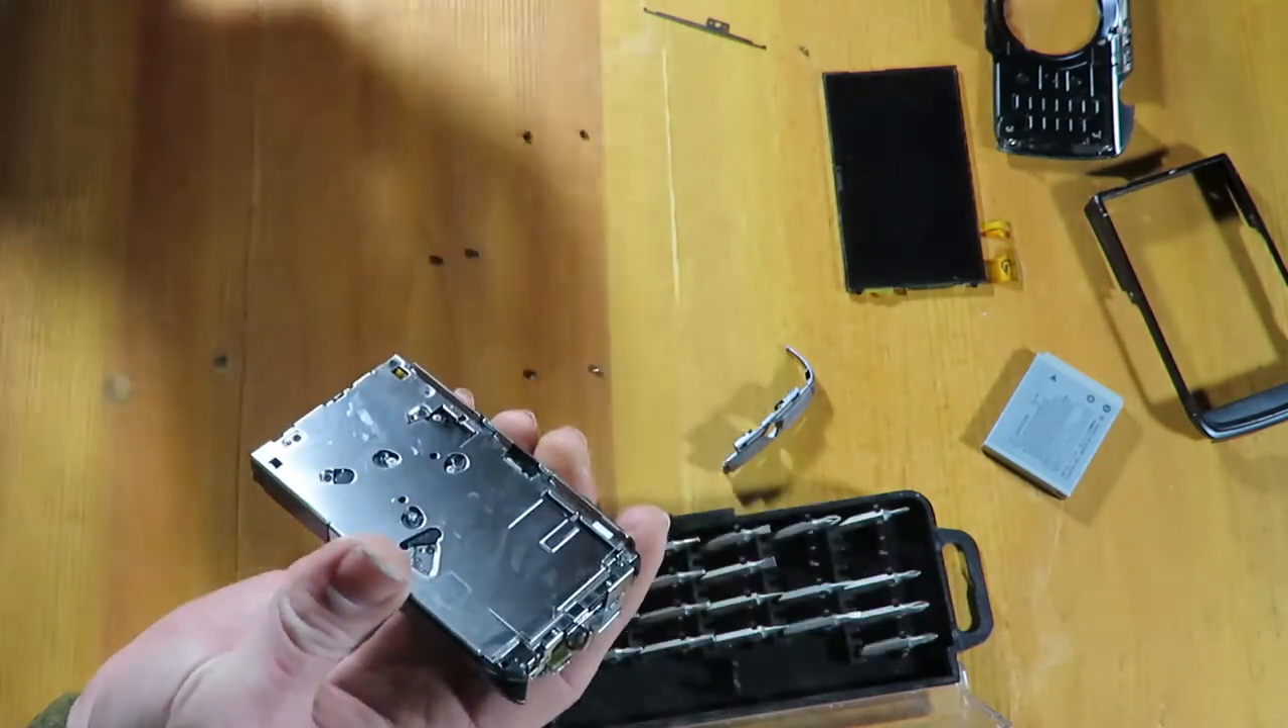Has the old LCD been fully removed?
Yes.